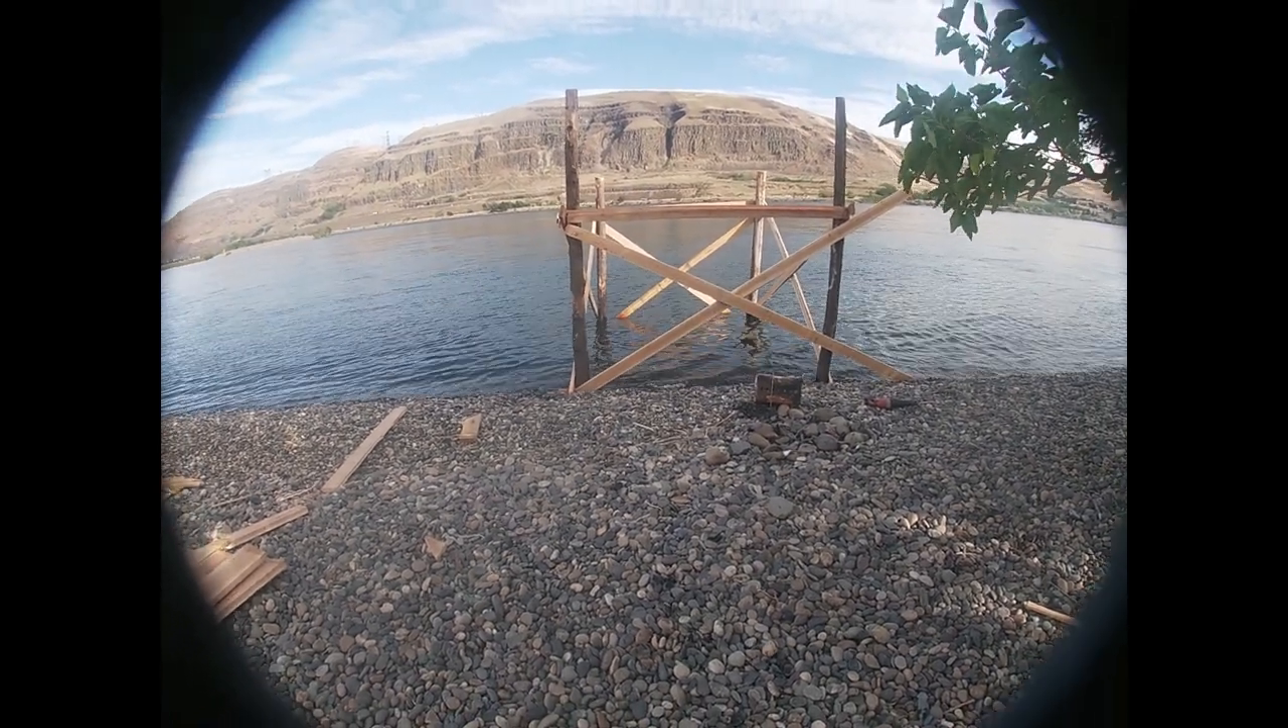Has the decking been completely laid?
No.